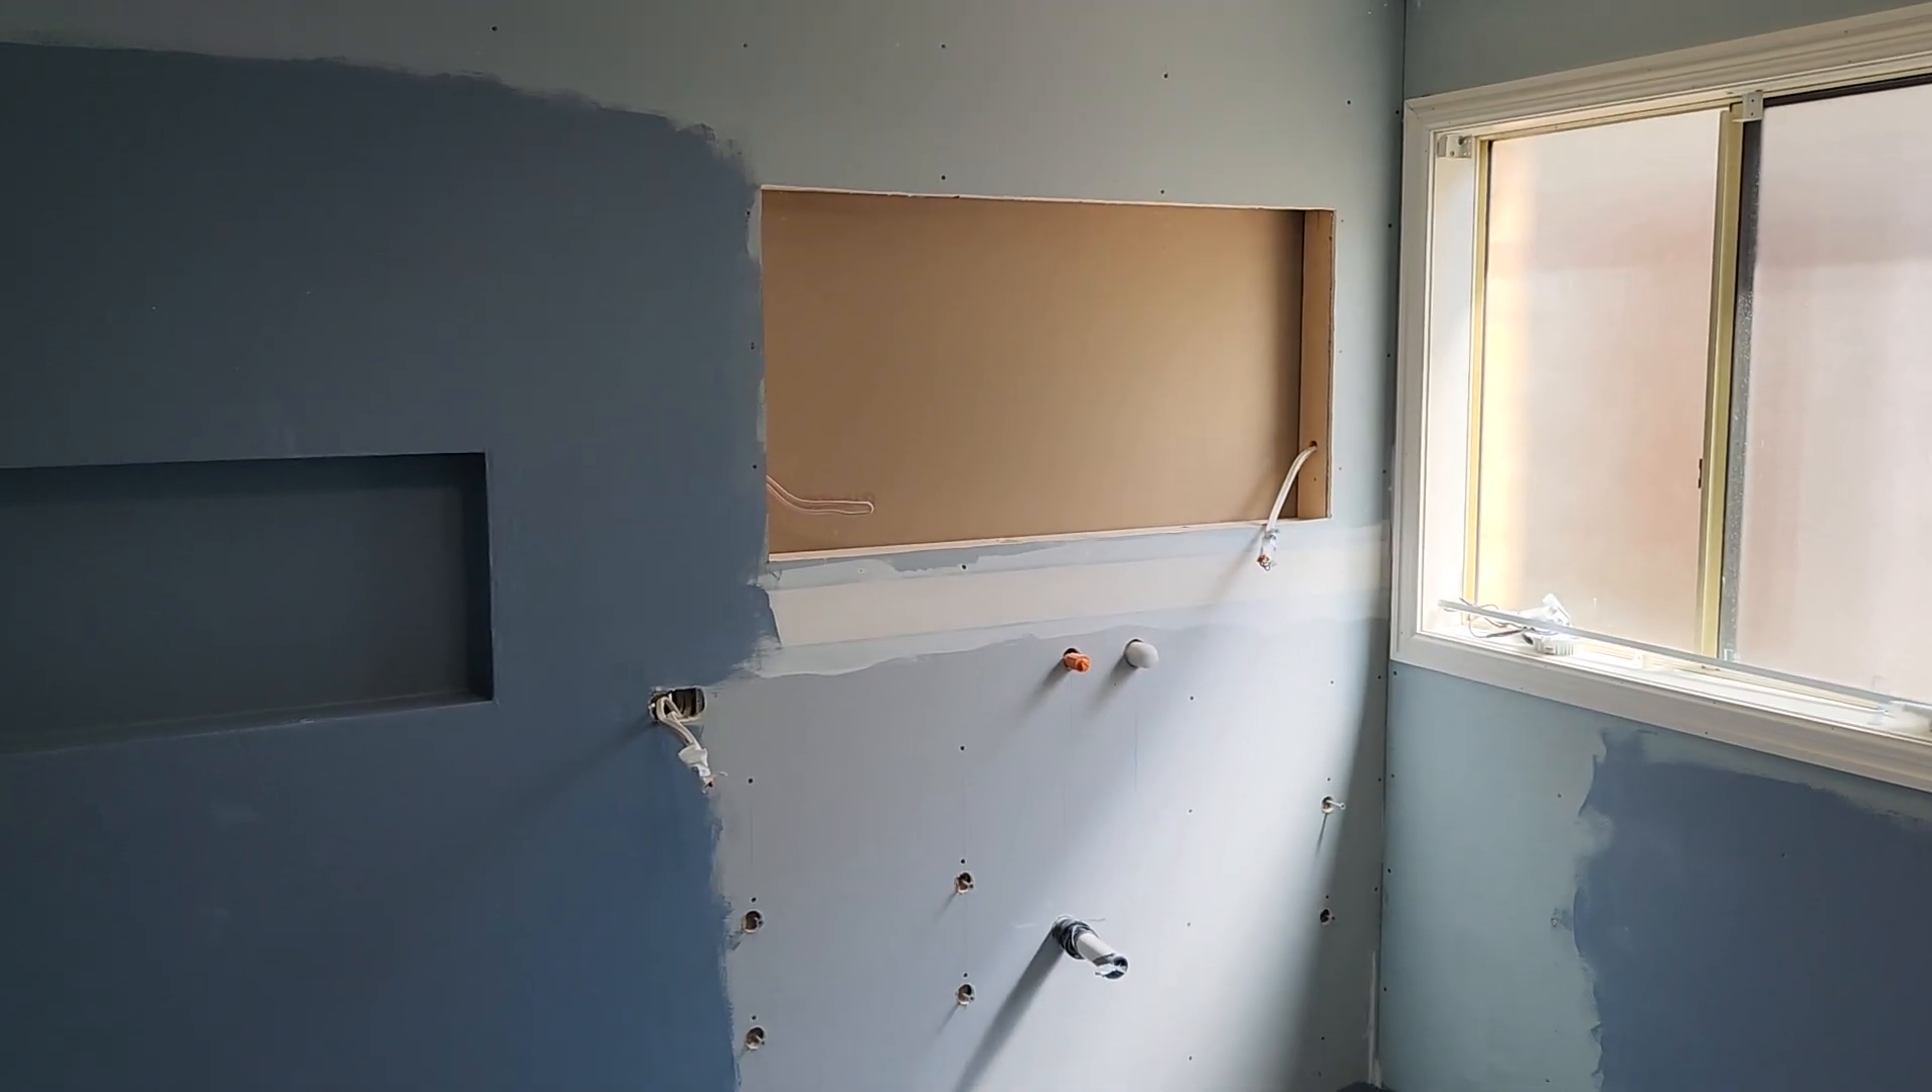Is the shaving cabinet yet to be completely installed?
Yes.